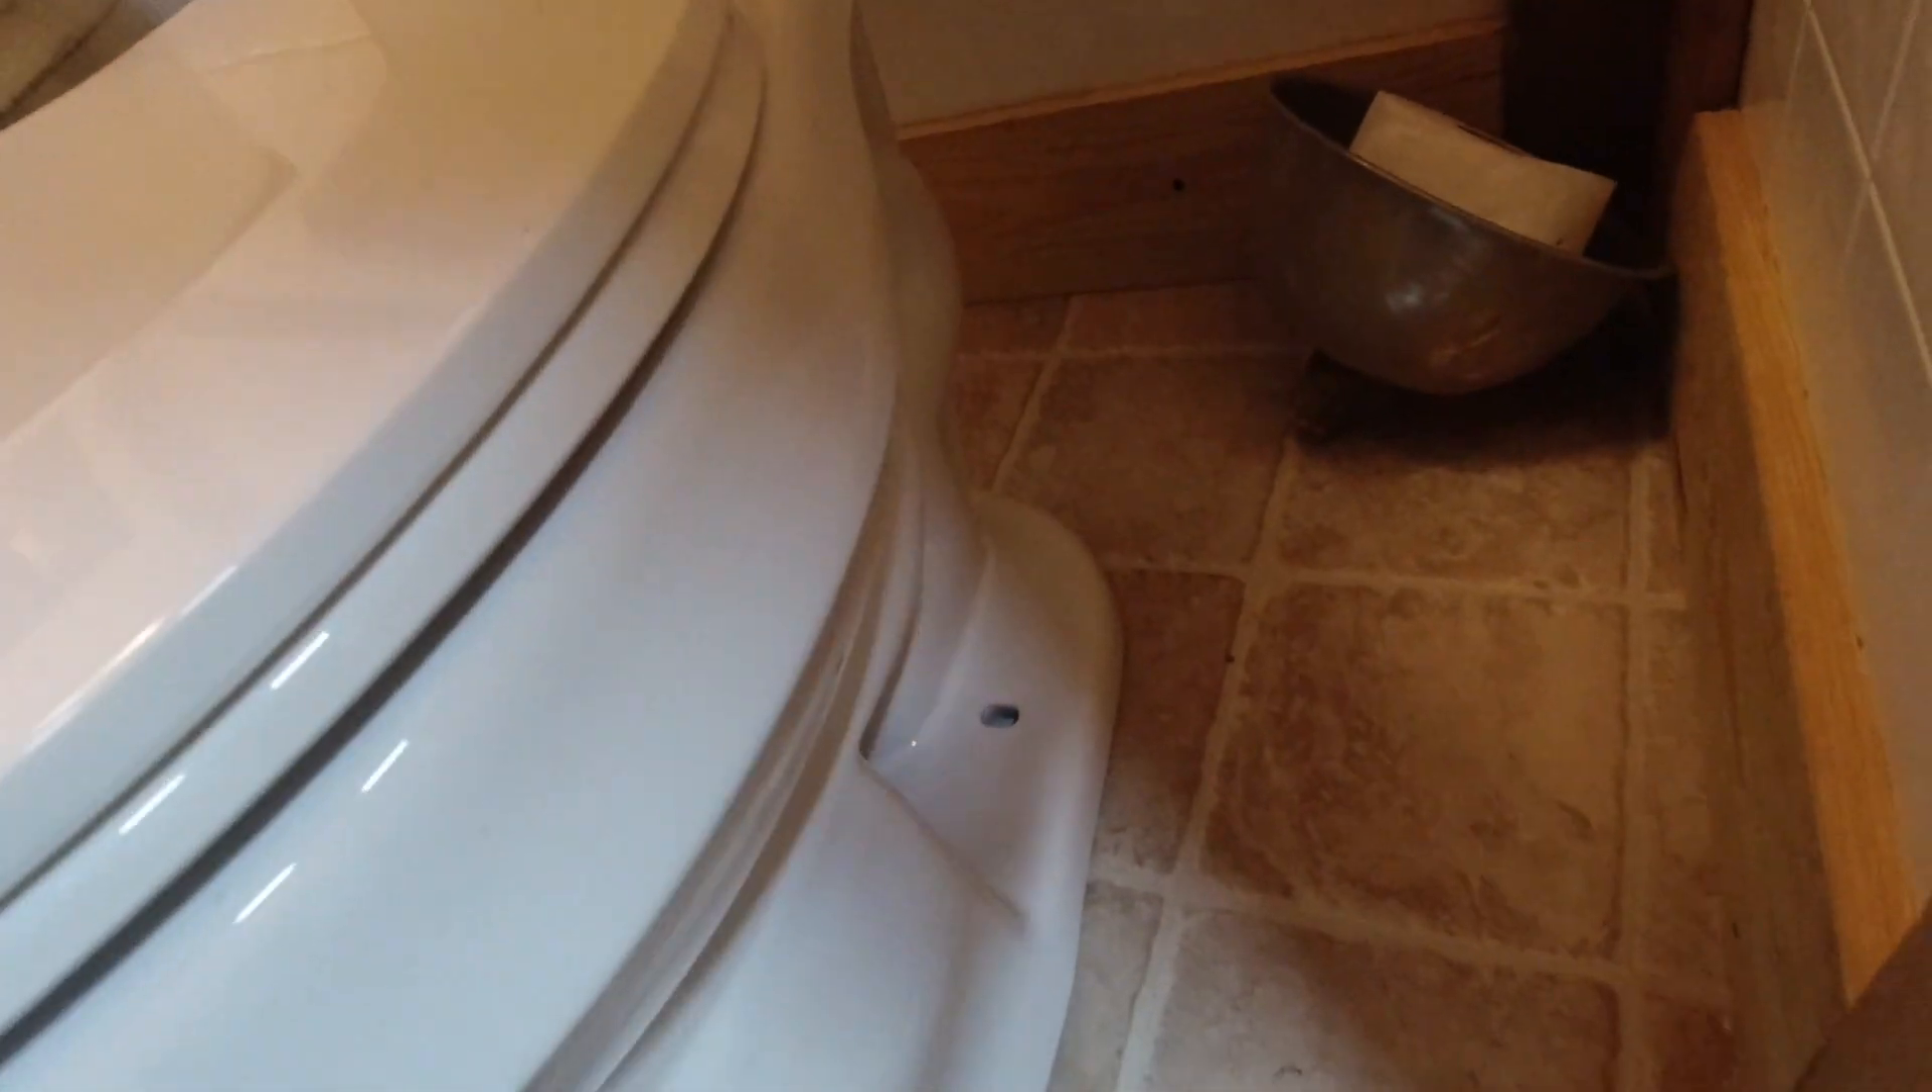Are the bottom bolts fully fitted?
No.